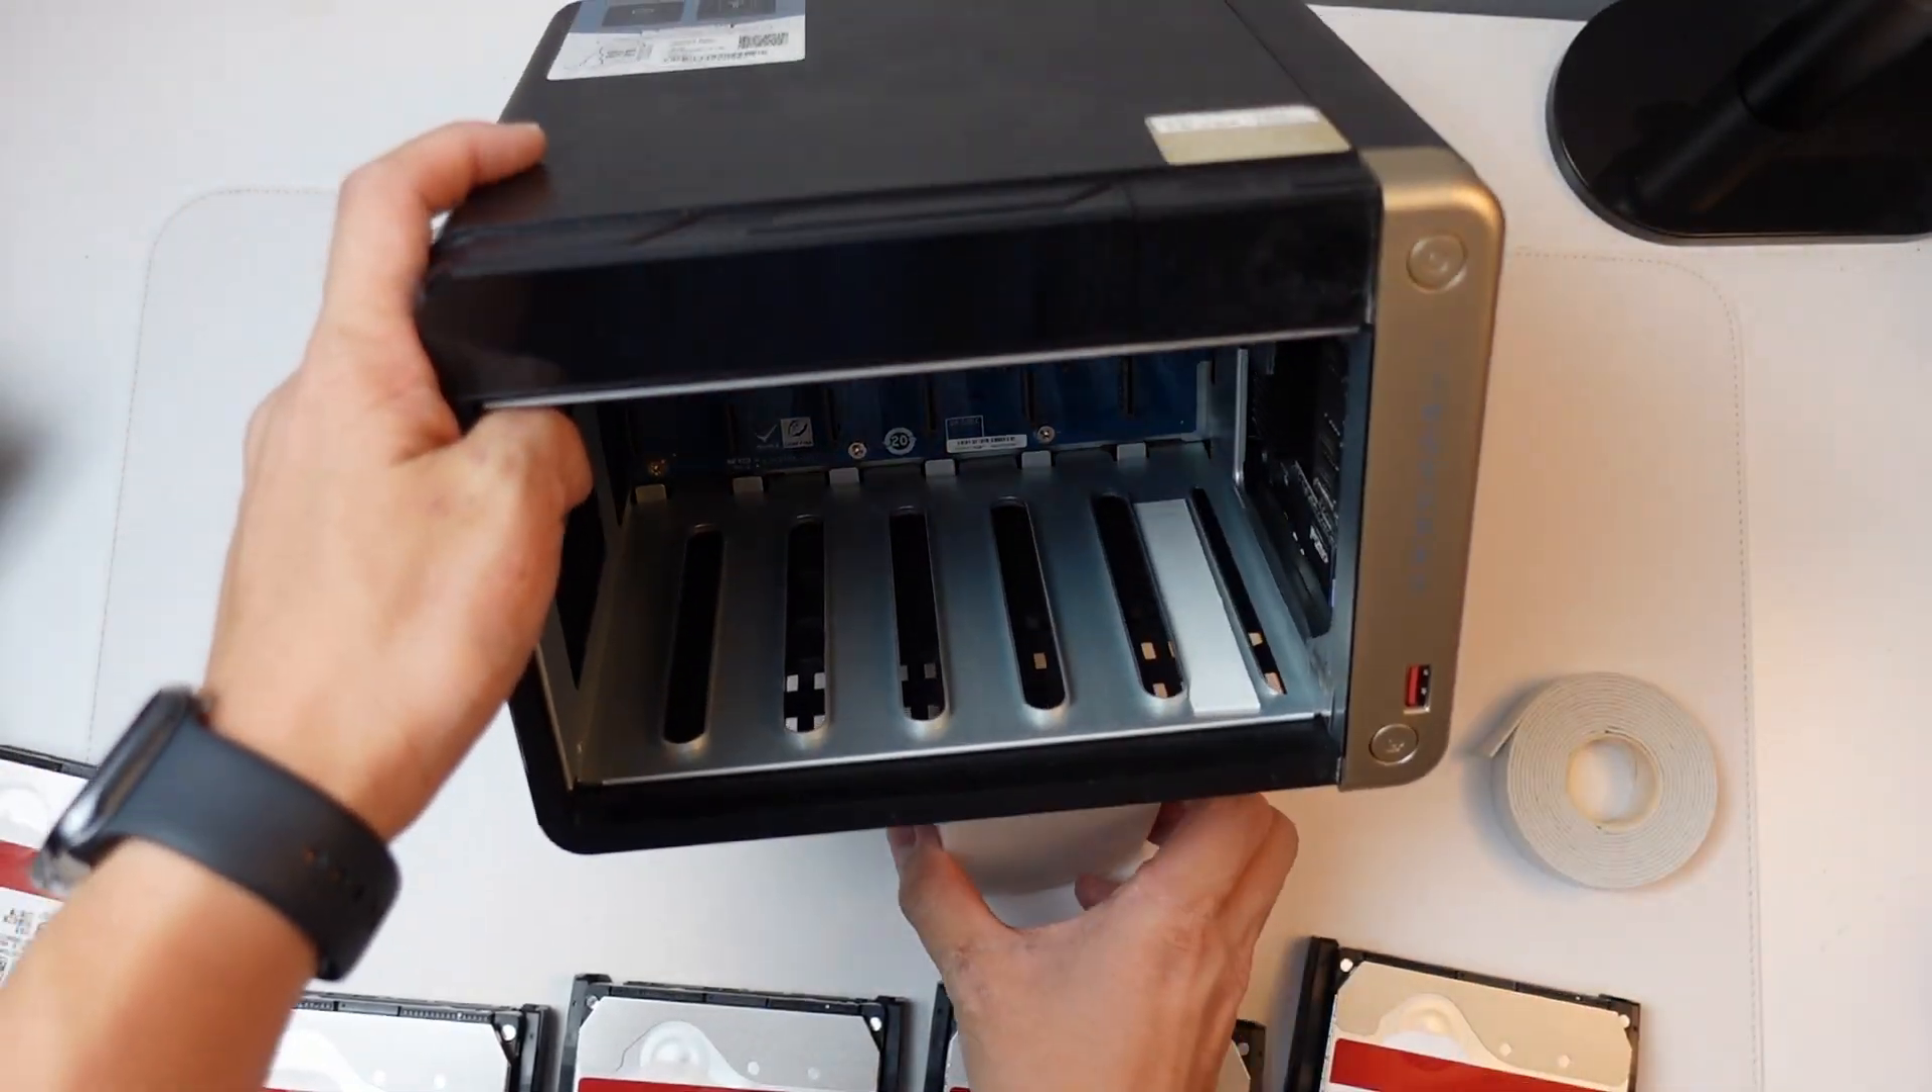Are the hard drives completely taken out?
Yes.